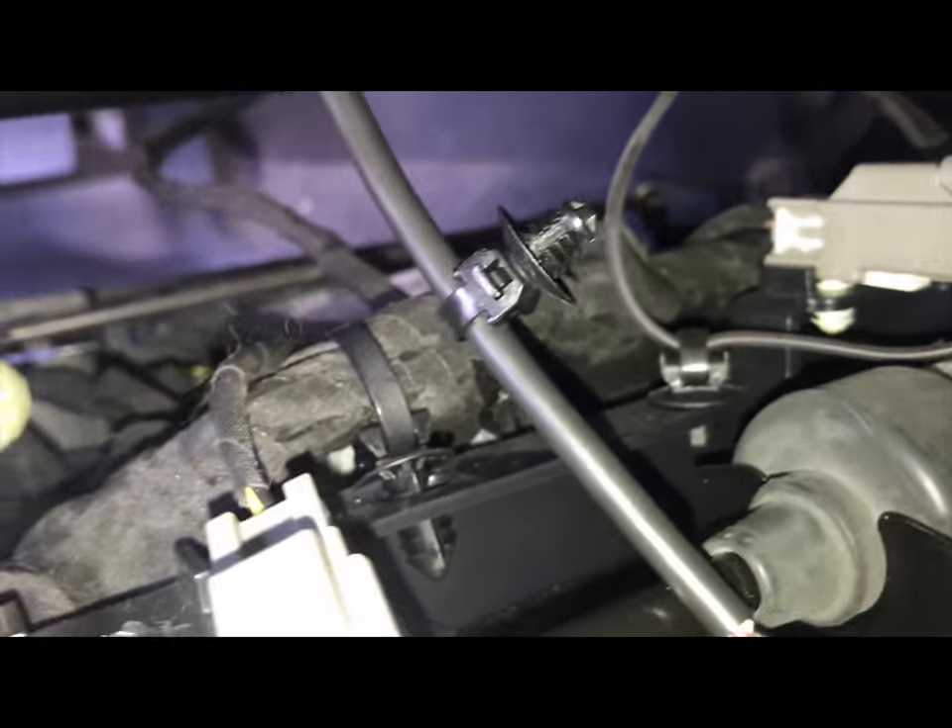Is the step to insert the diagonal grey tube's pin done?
No.